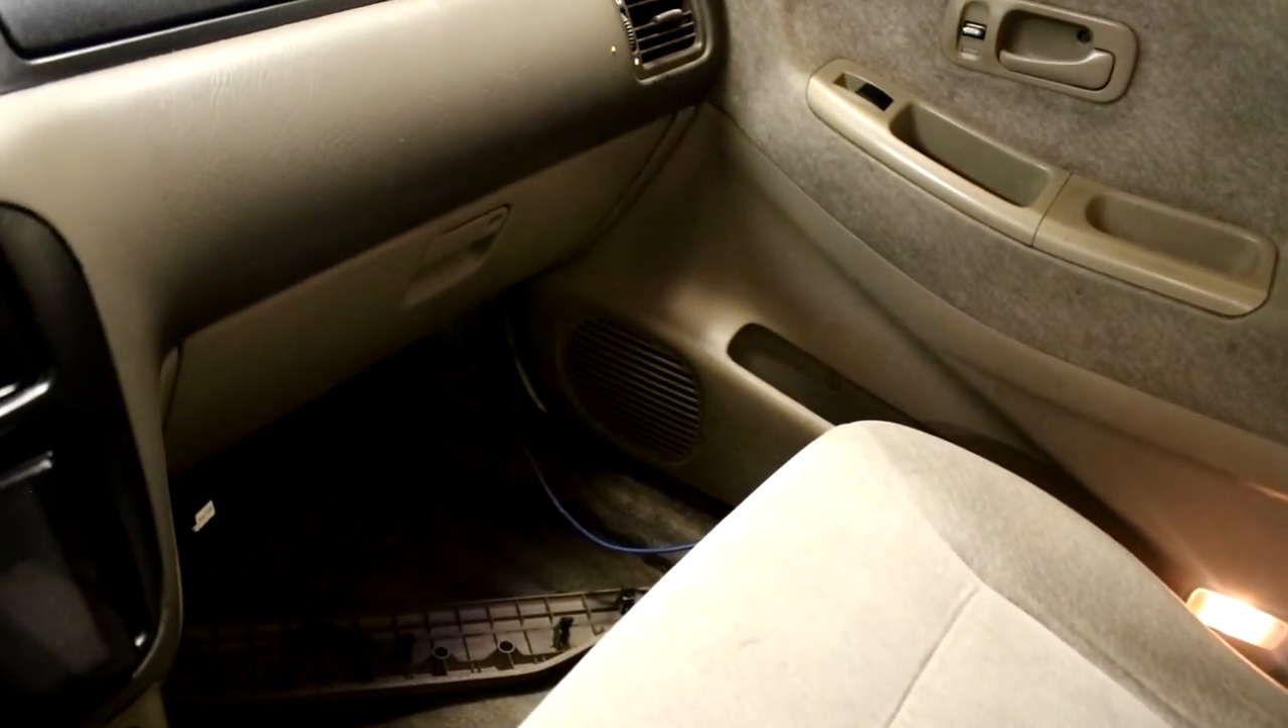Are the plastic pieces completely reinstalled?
No.